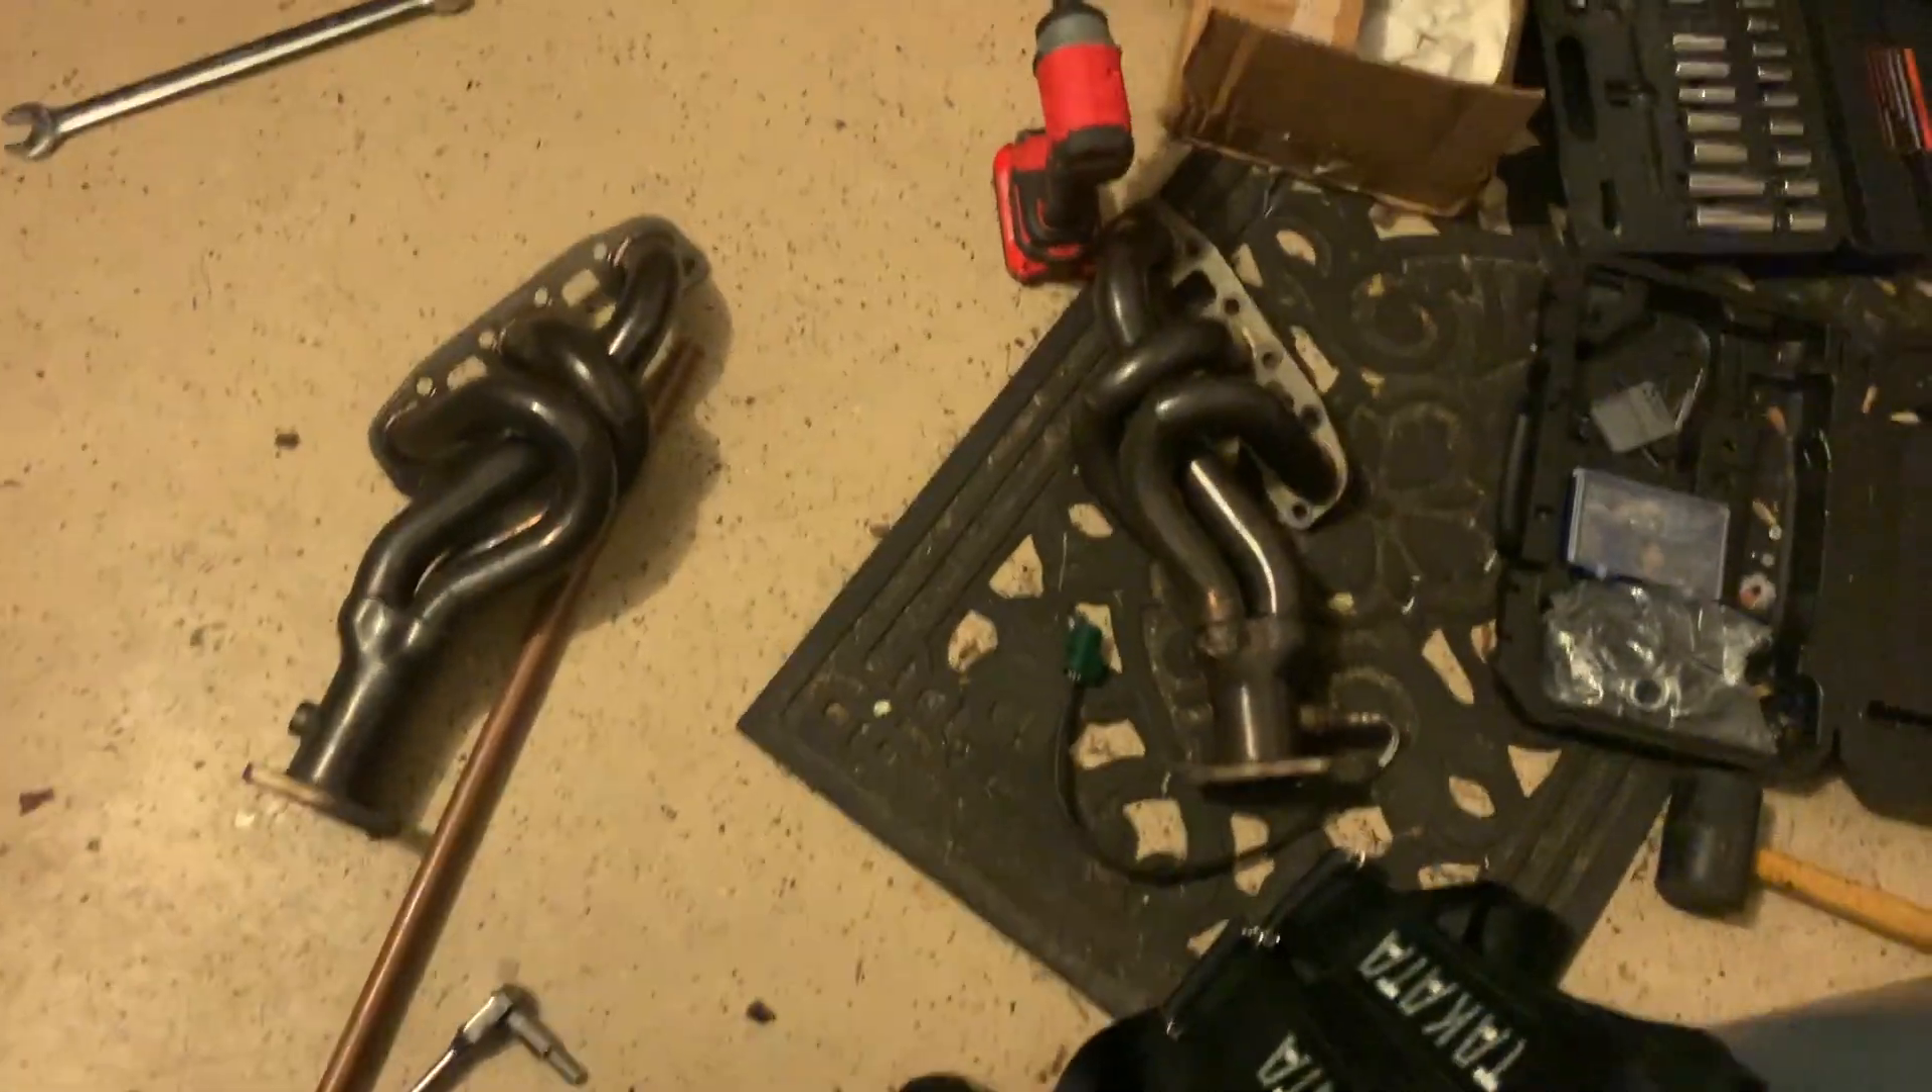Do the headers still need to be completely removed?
No.